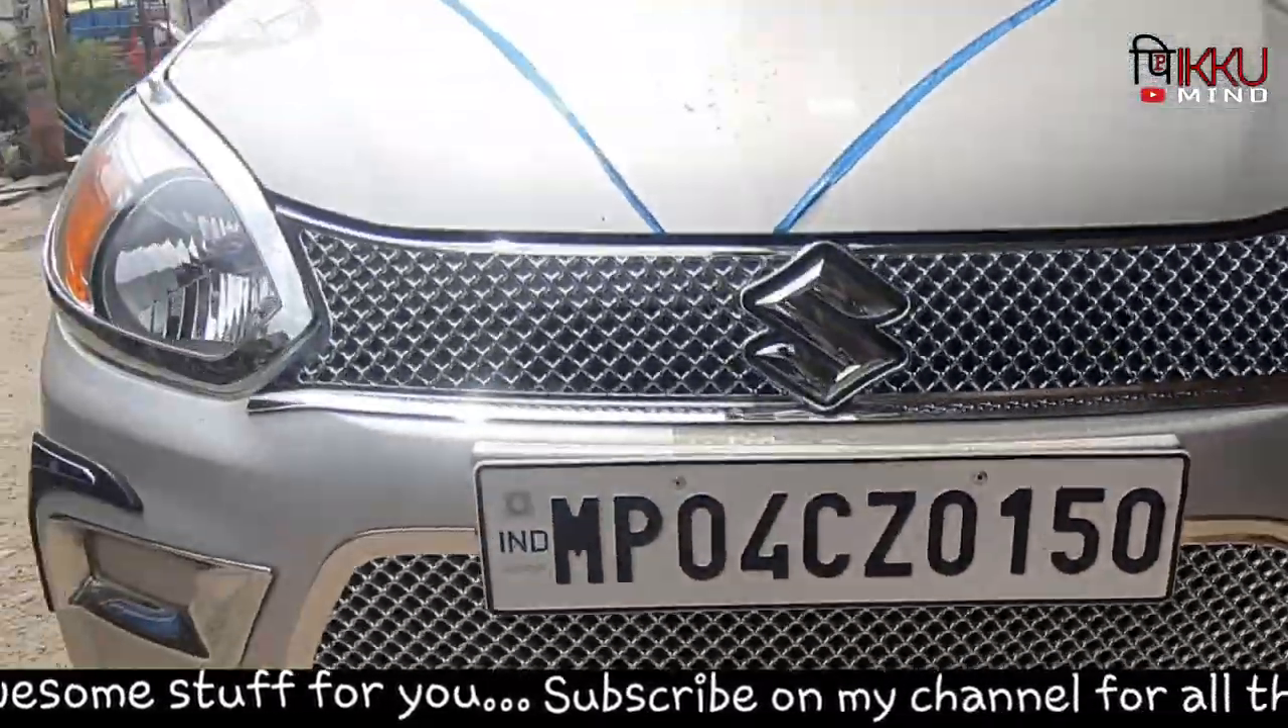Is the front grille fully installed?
Yes.